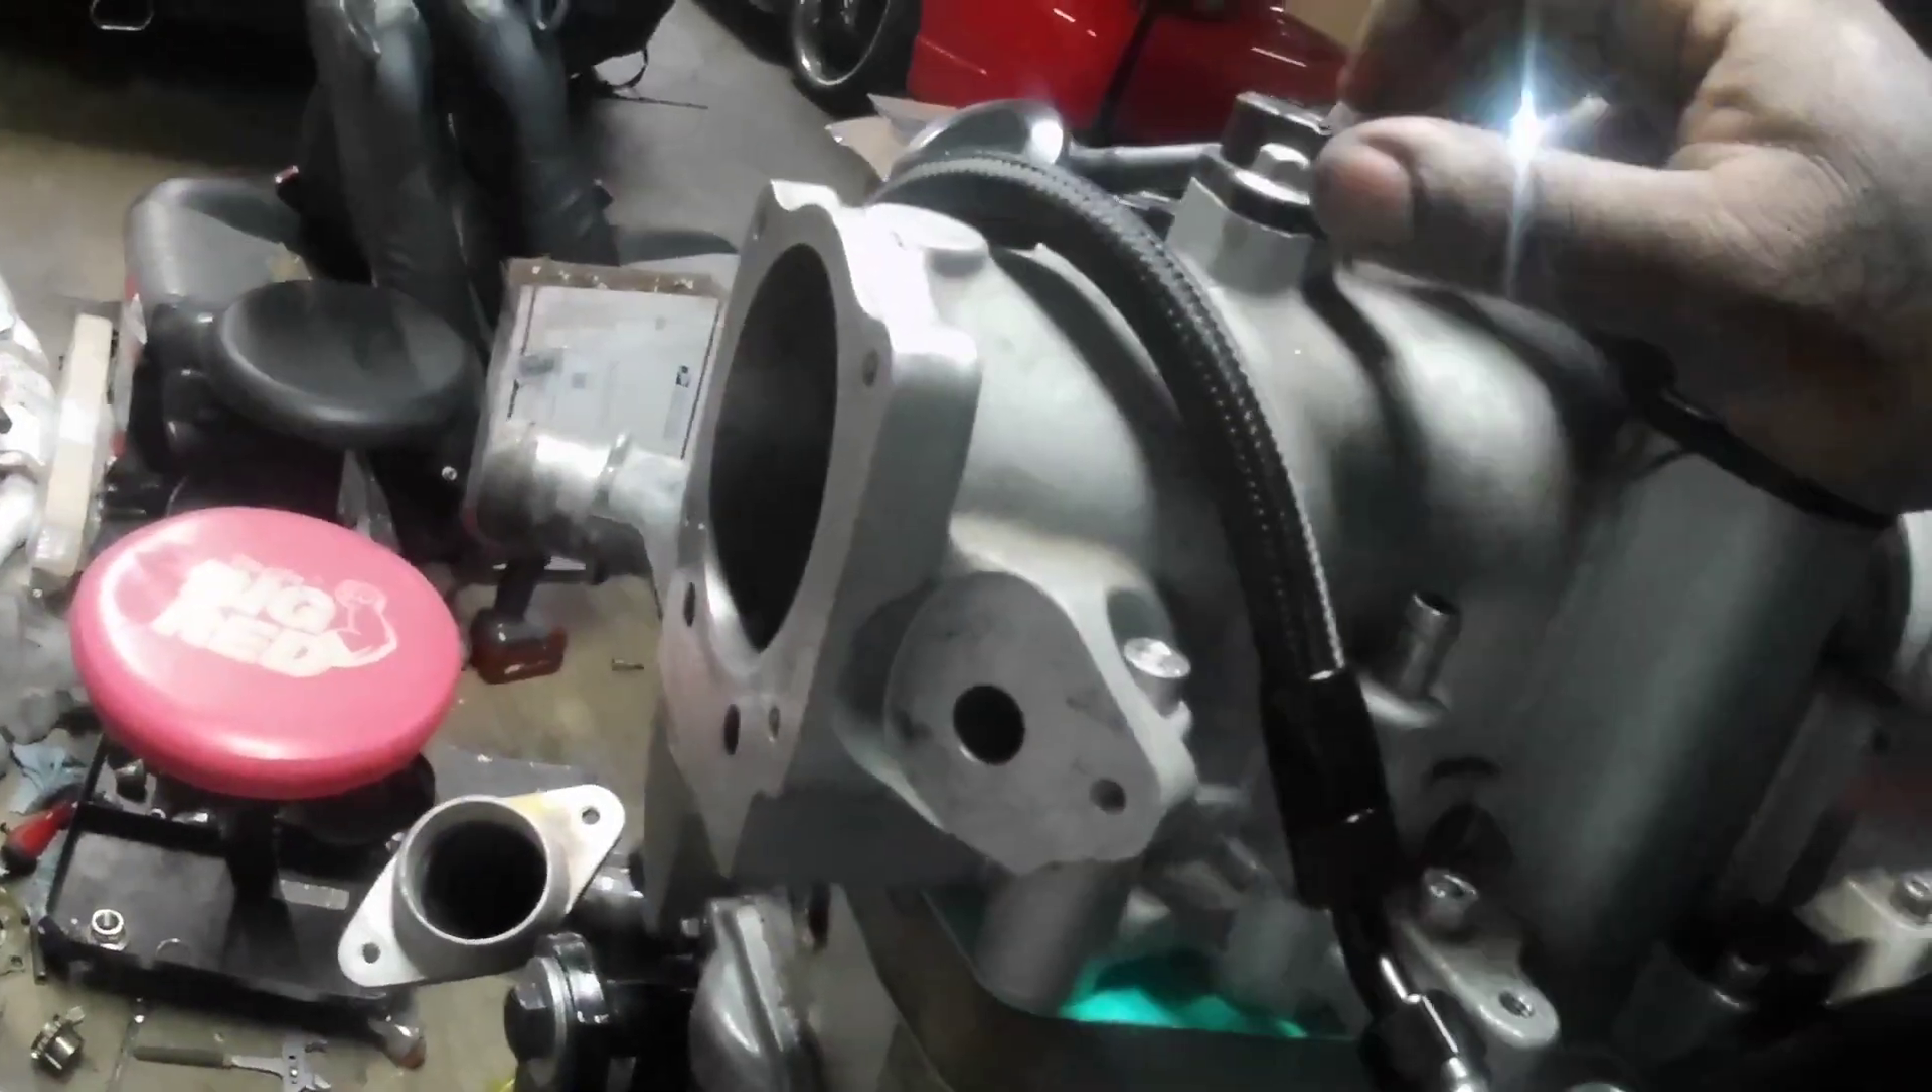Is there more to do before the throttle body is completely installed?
Yes.